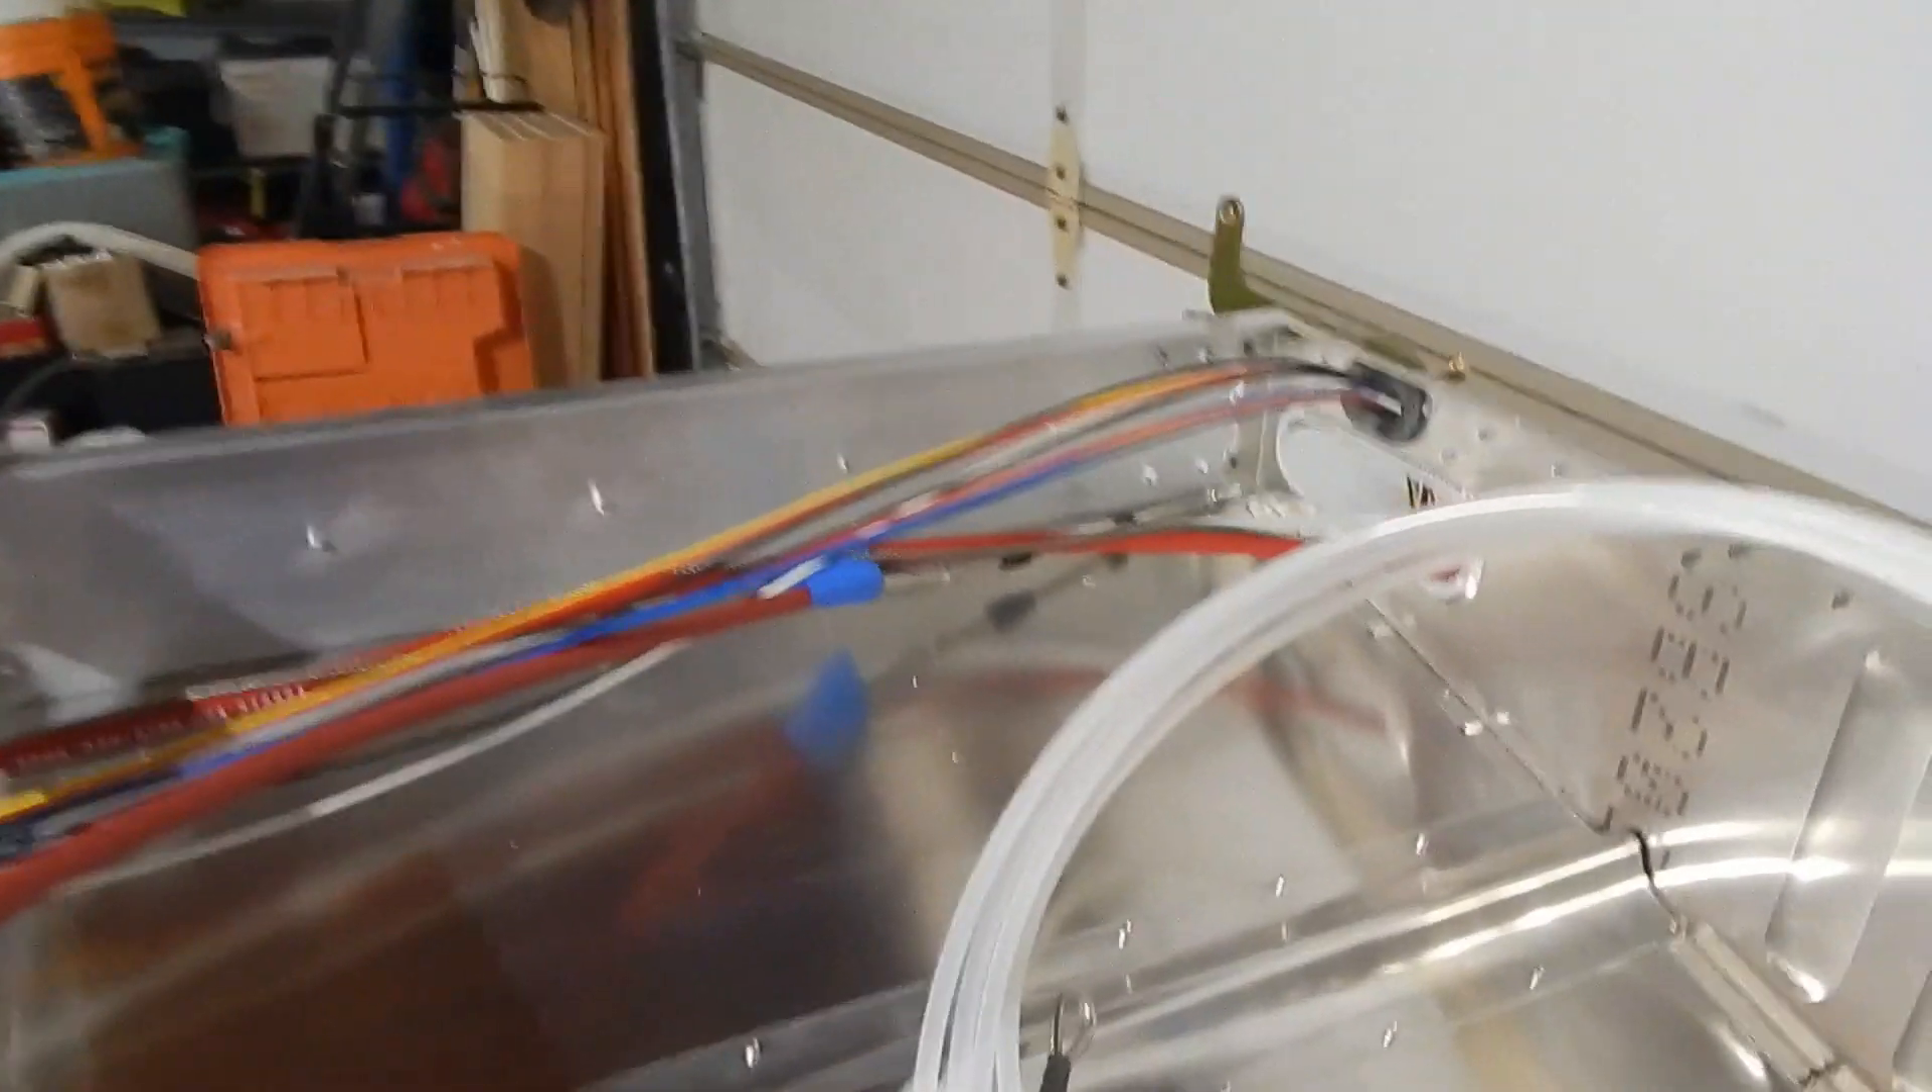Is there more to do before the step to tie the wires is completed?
Yes.